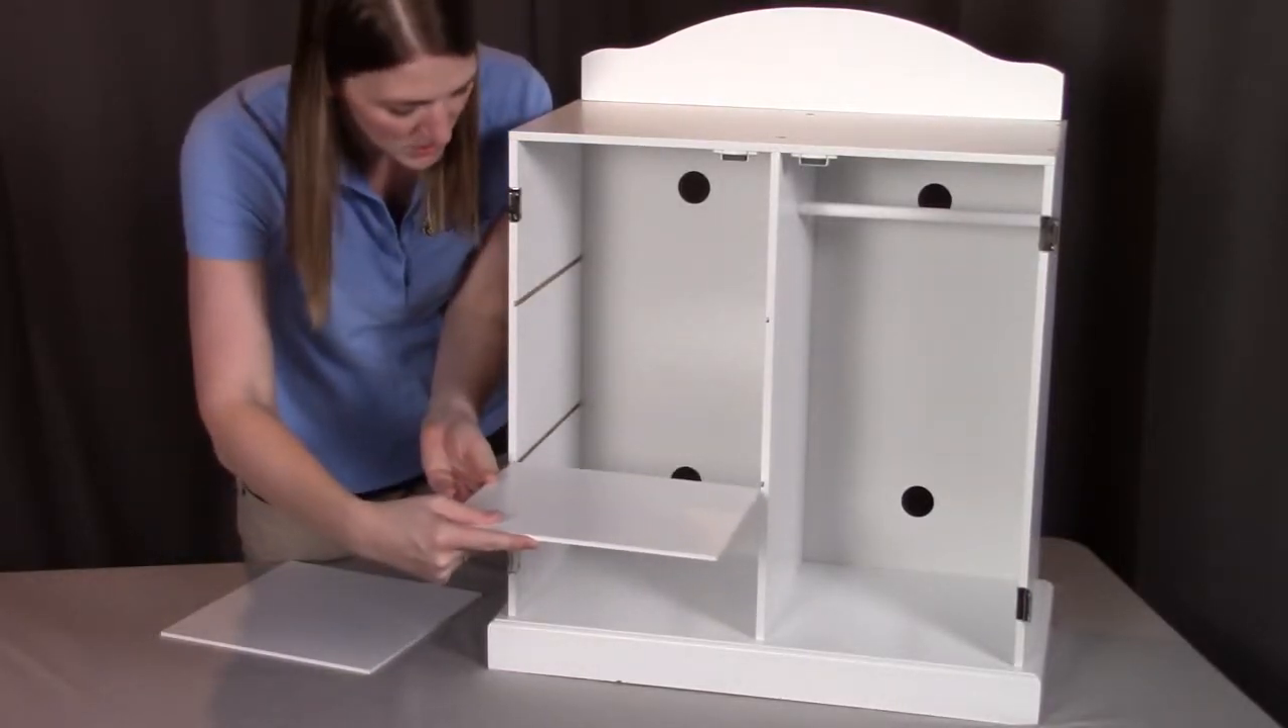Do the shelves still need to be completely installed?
Yes.